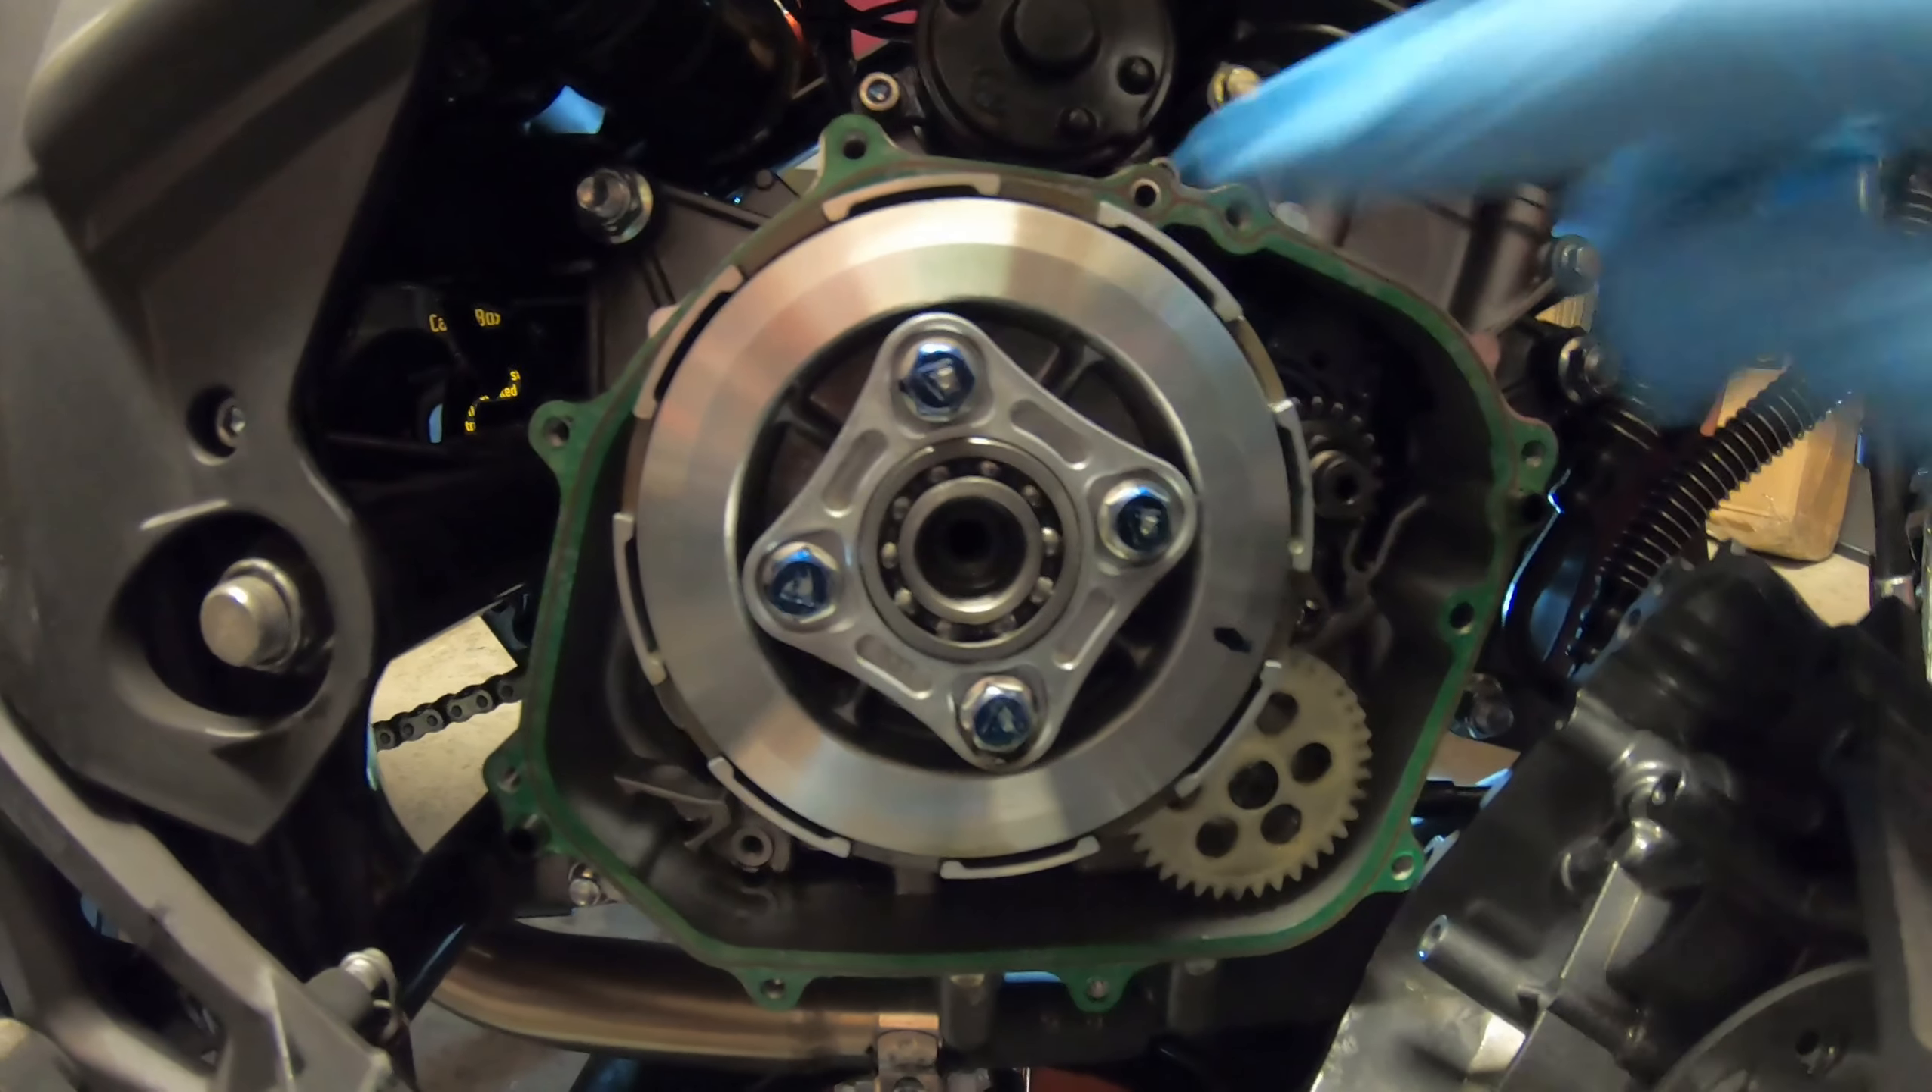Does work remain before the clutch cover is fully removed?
No.